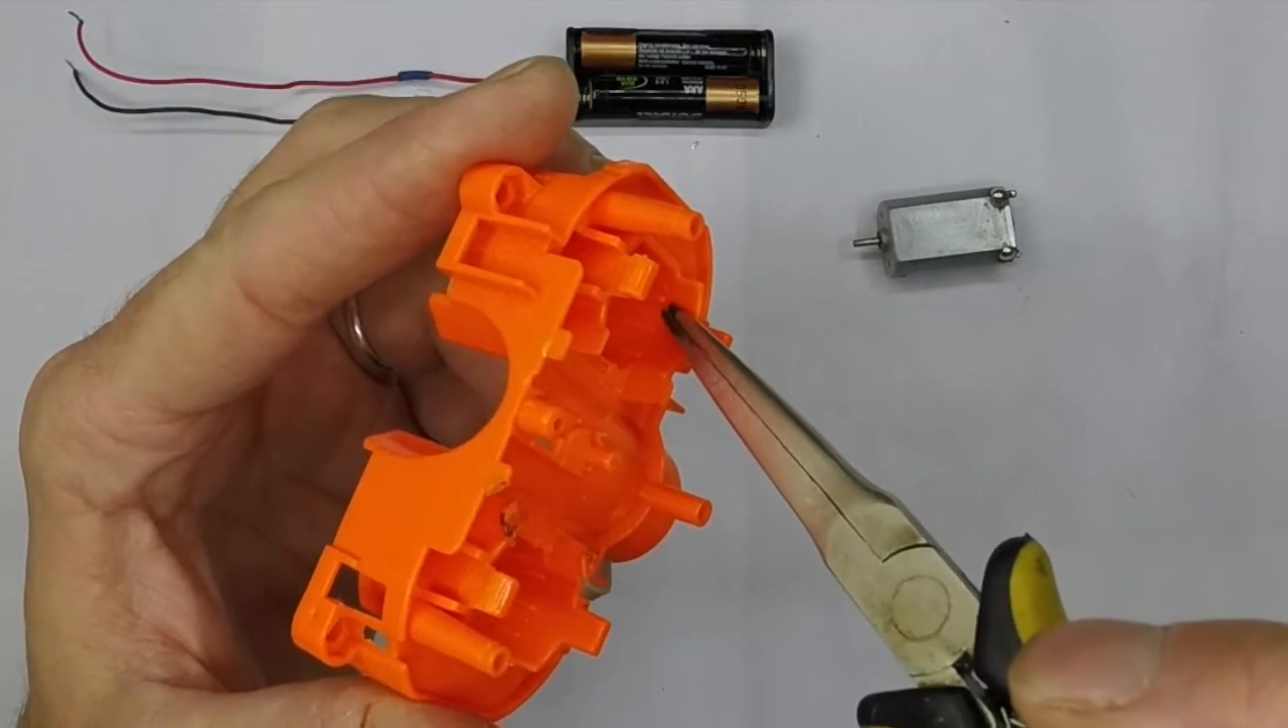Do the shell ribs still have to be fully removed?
Yes.